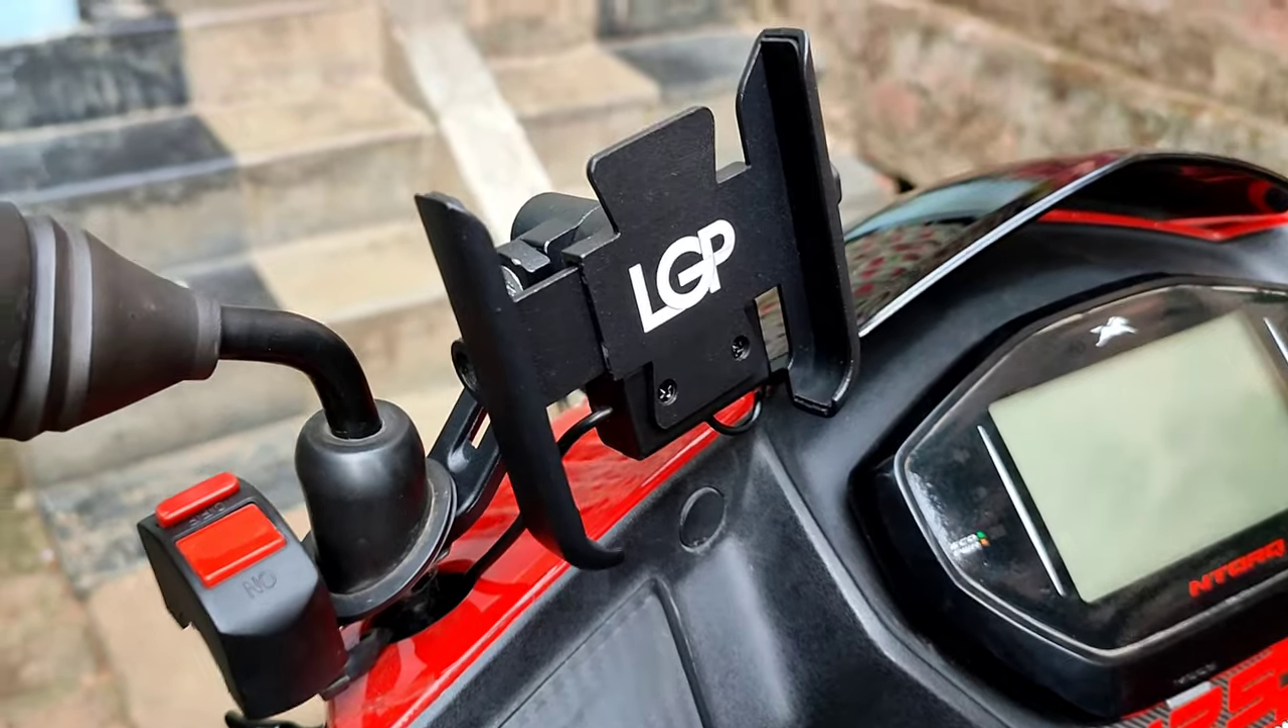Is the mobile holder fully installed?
Yes.